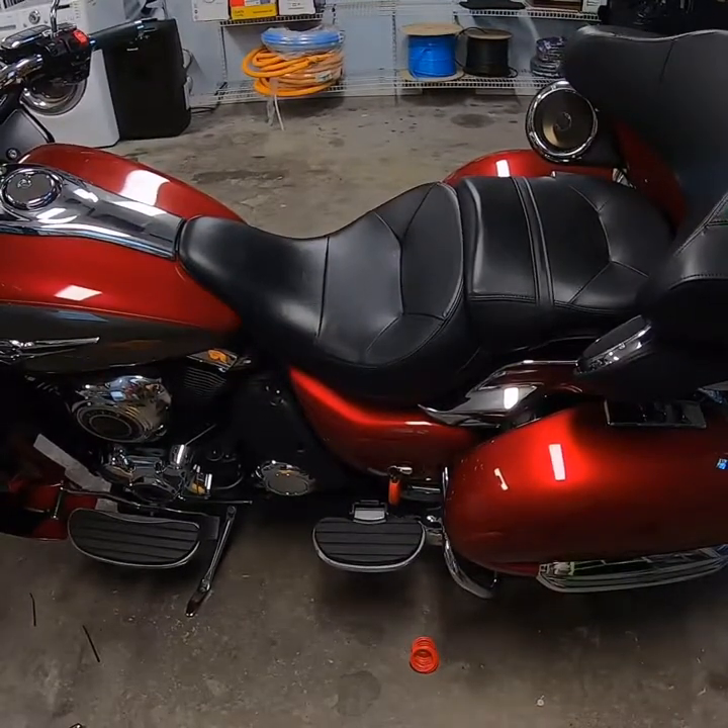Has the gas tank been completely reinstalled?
Yes.